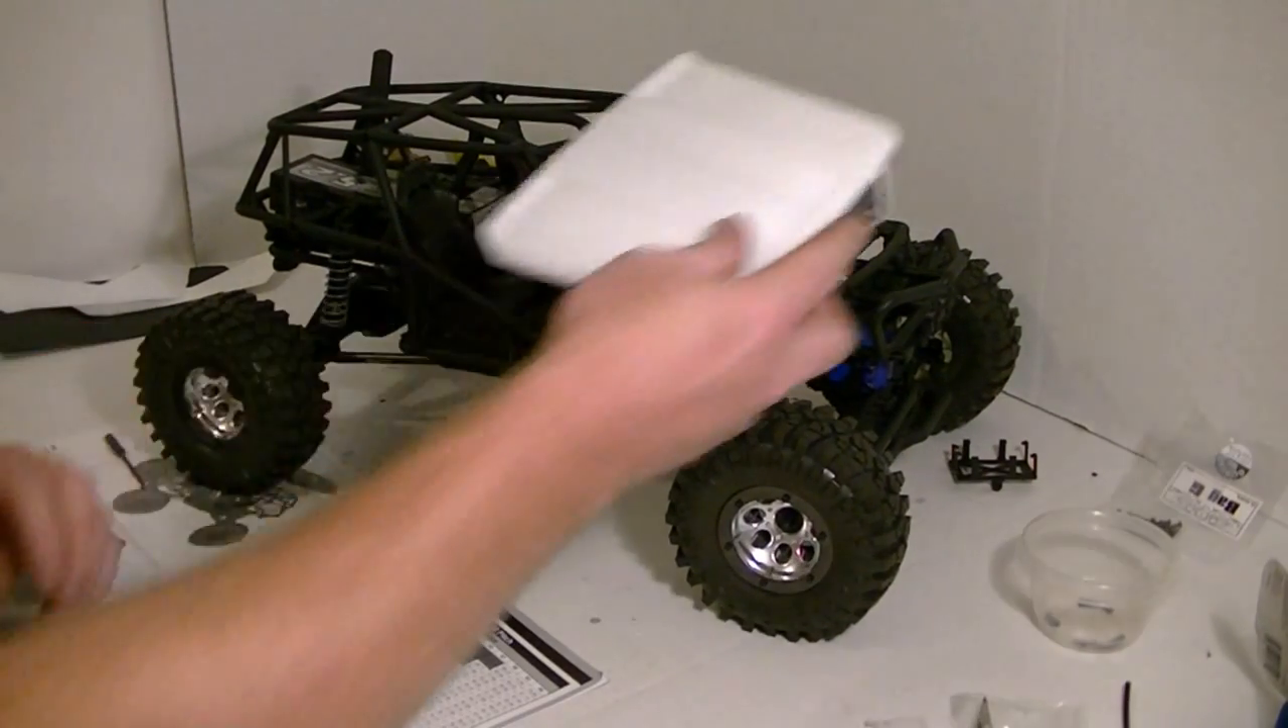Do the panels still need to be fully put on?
Yes.